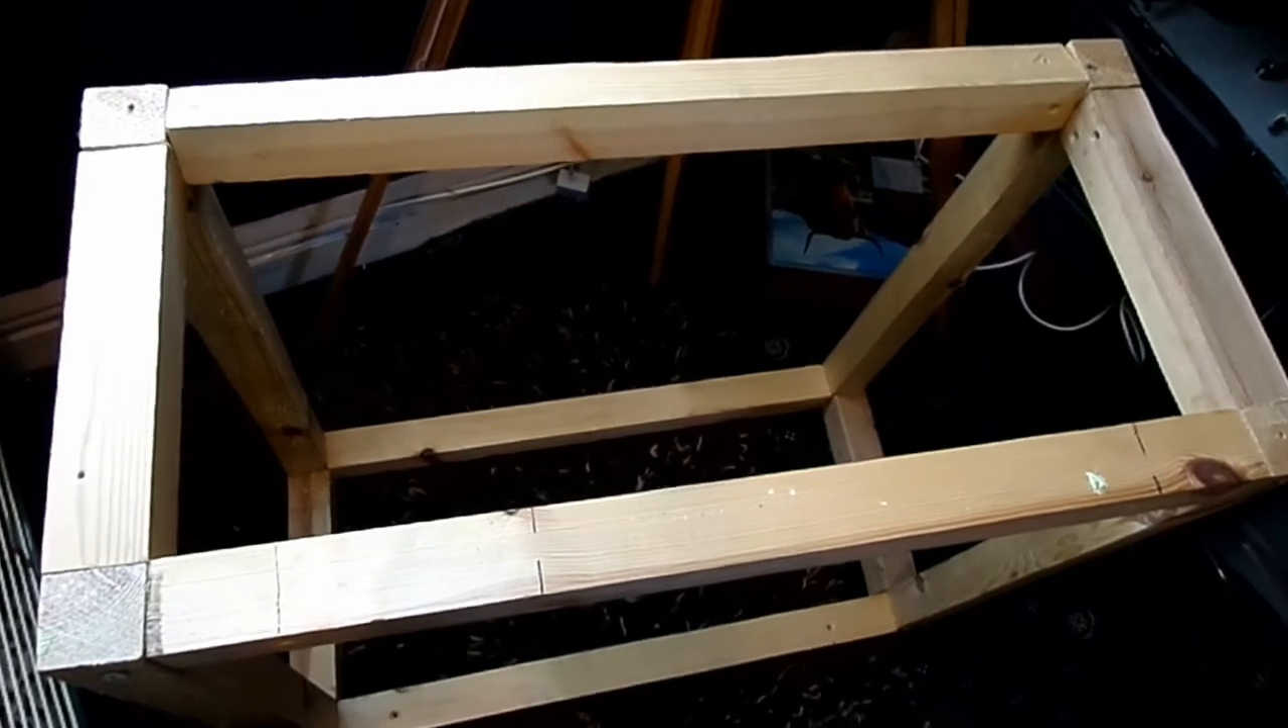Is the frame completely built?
Yes.